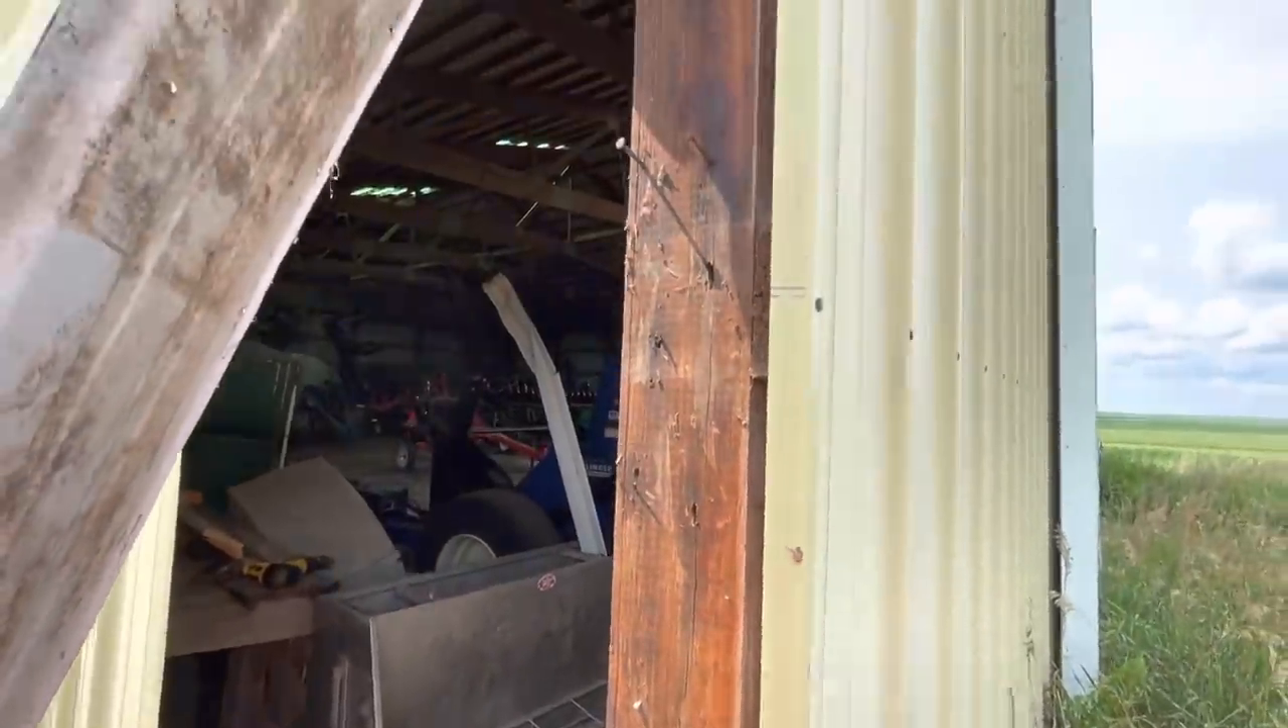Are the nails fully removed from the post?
No.